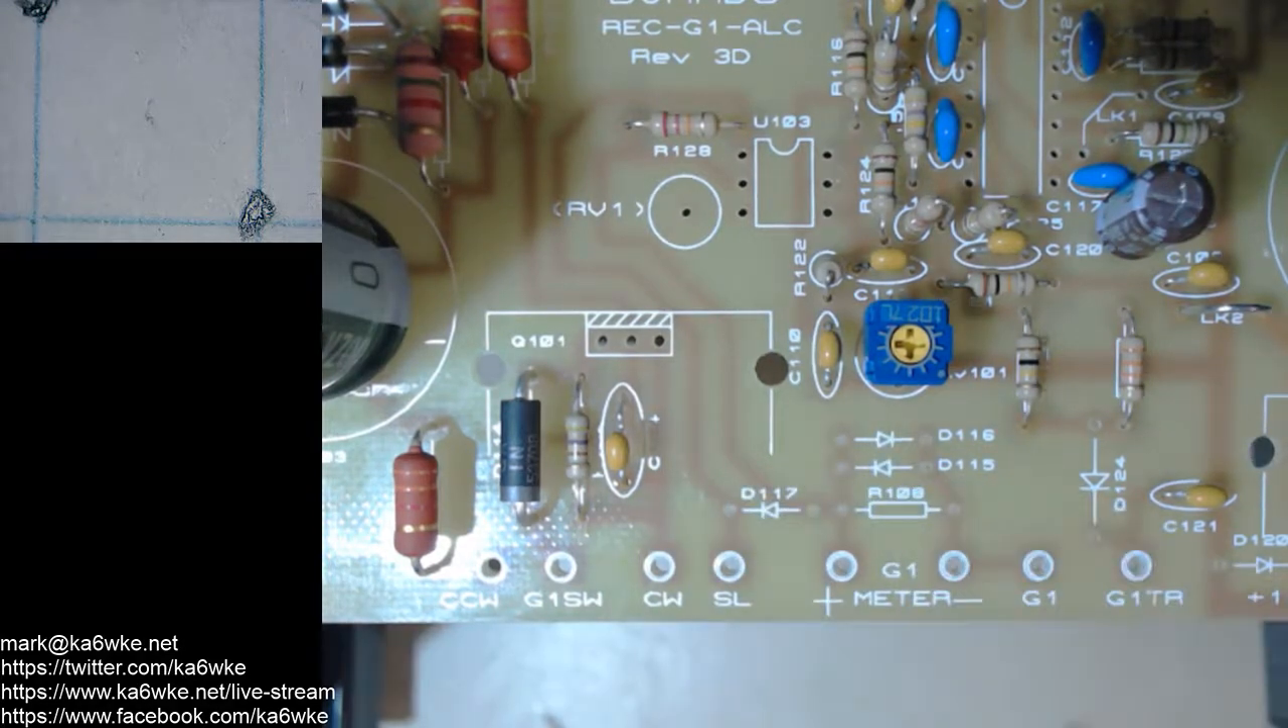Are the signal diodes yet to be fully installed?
Yes.